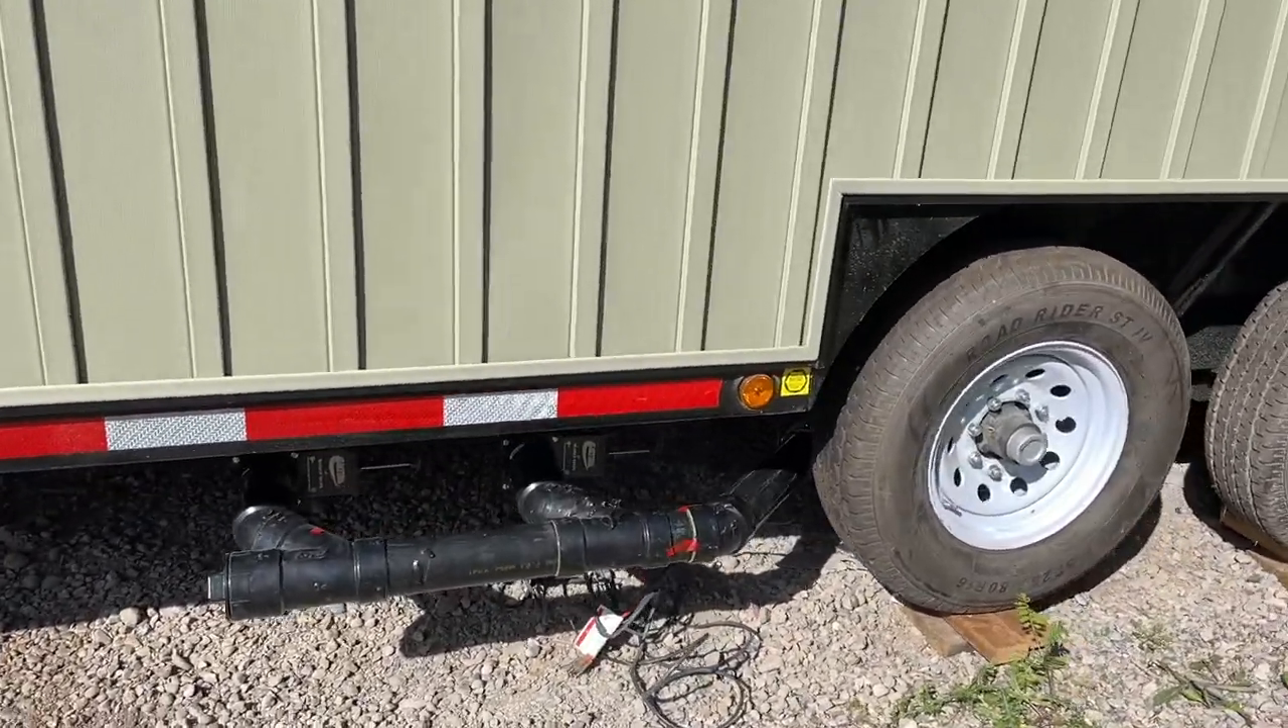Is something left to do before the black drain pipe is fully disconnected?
Yes.